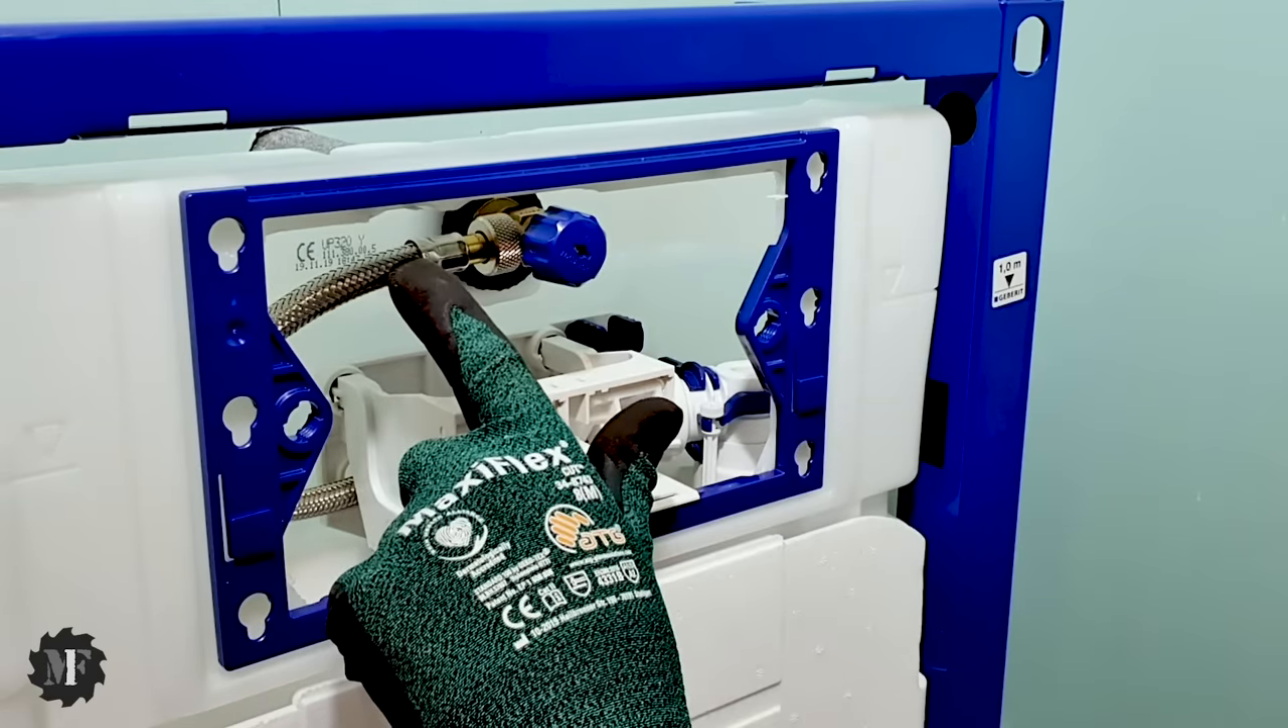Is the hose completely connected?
Yes.